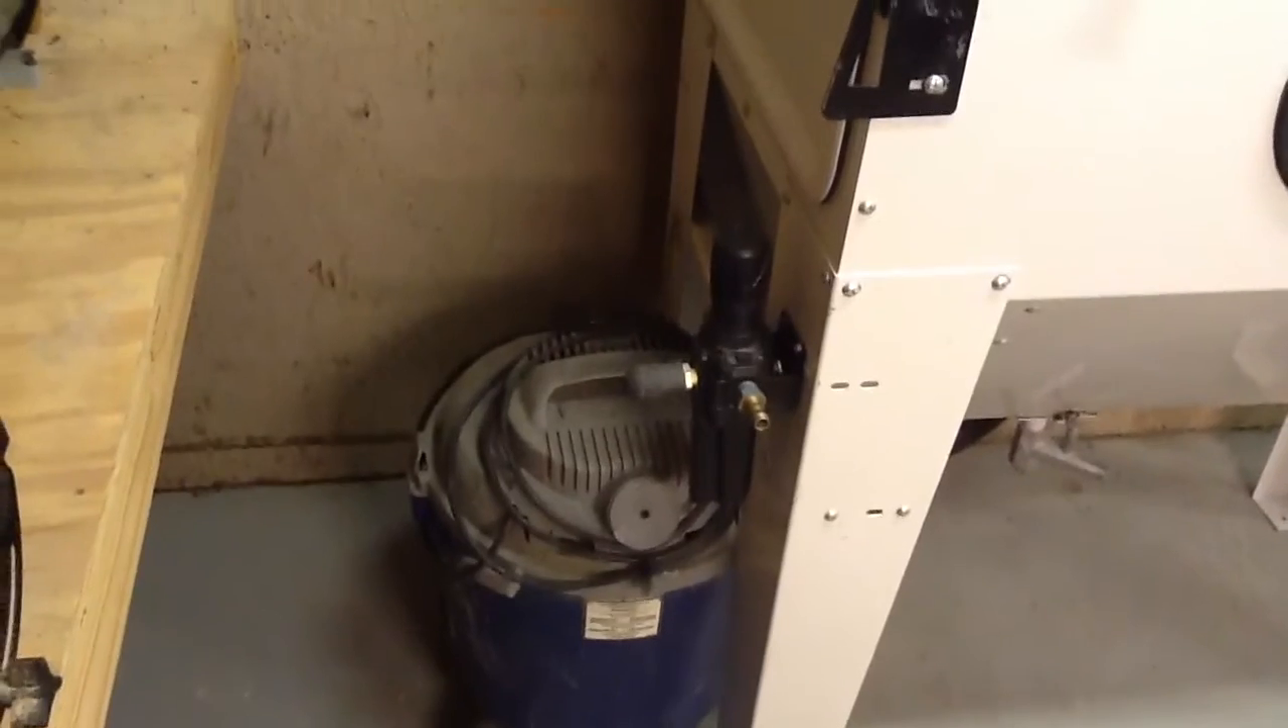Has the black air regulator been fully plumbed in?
No.